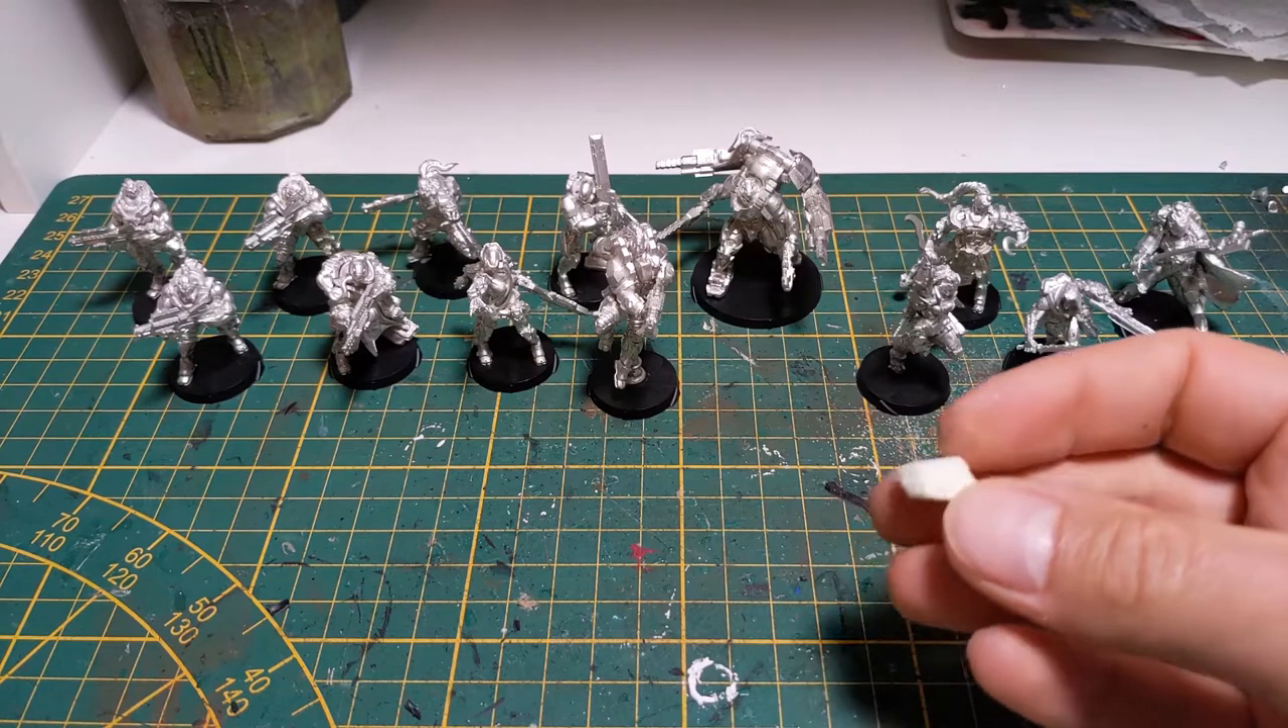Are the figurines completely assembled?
Yes.